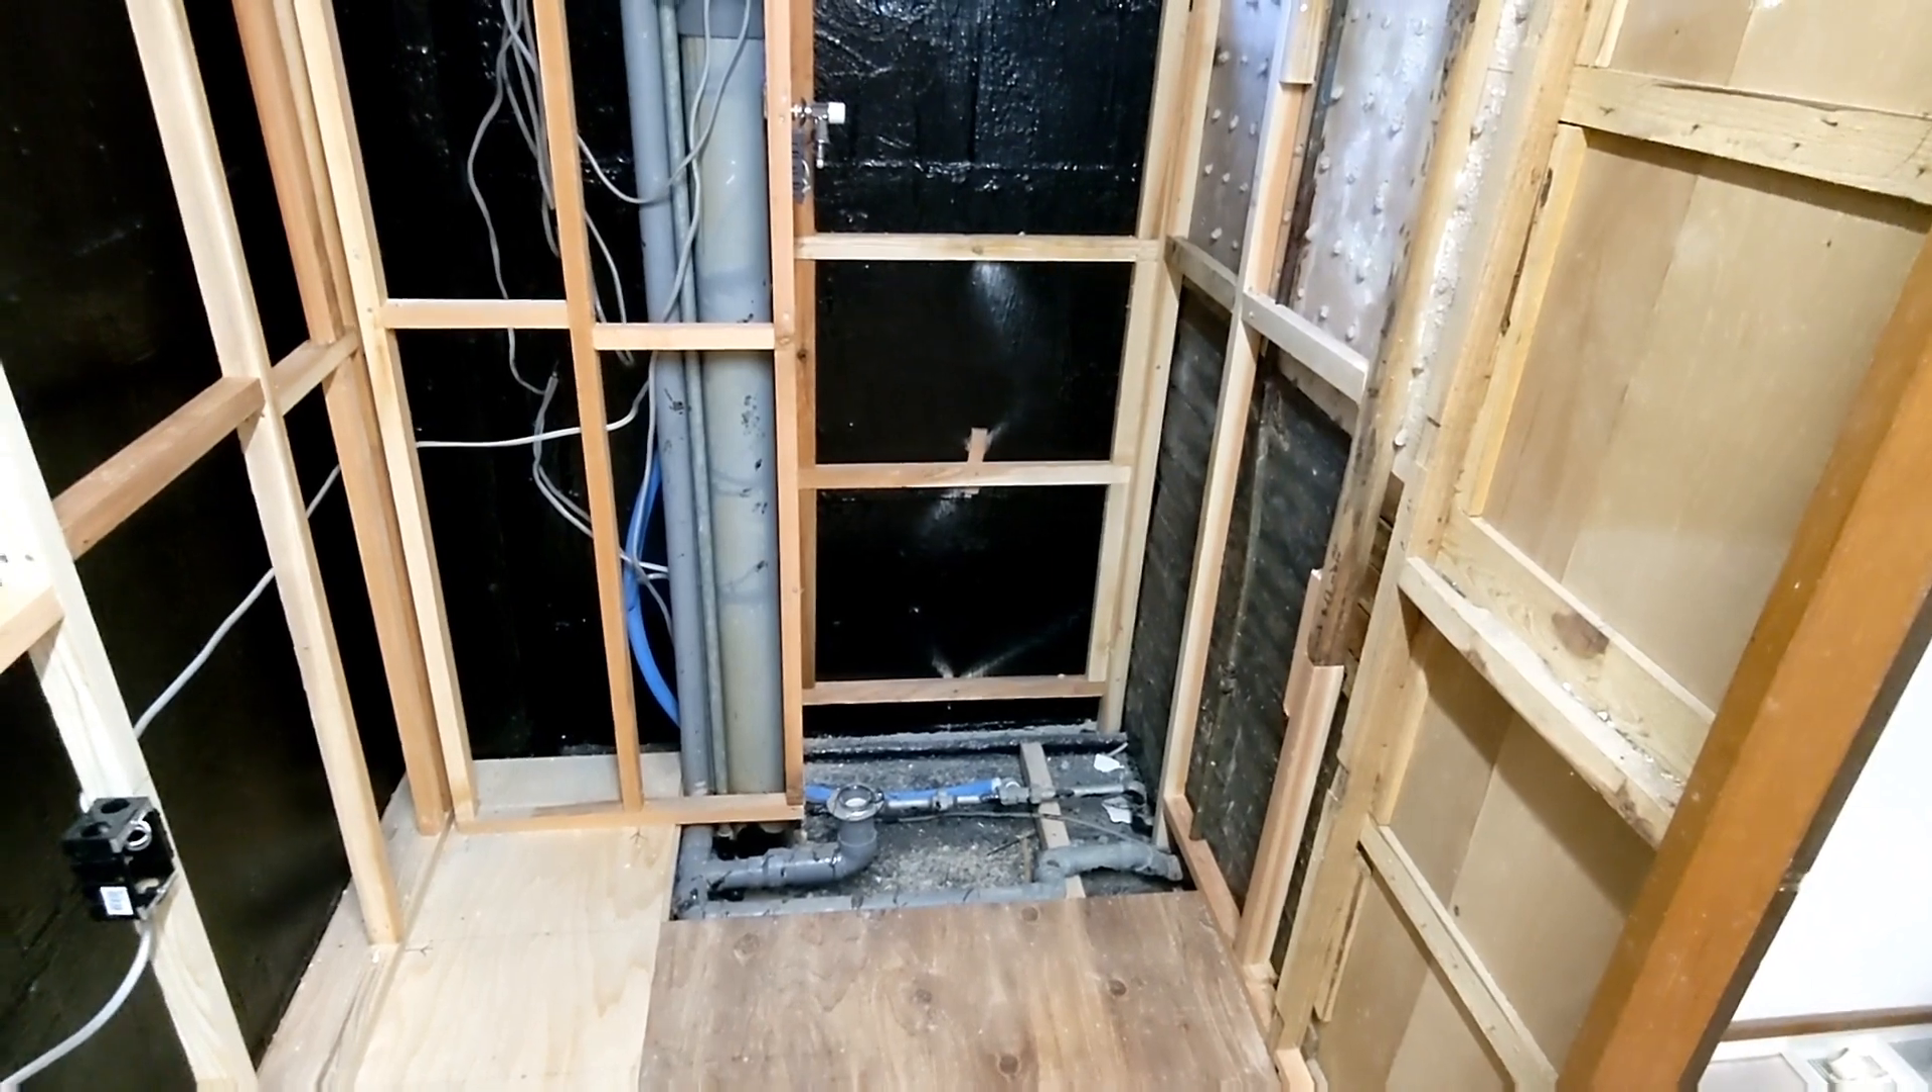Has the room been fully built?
No.